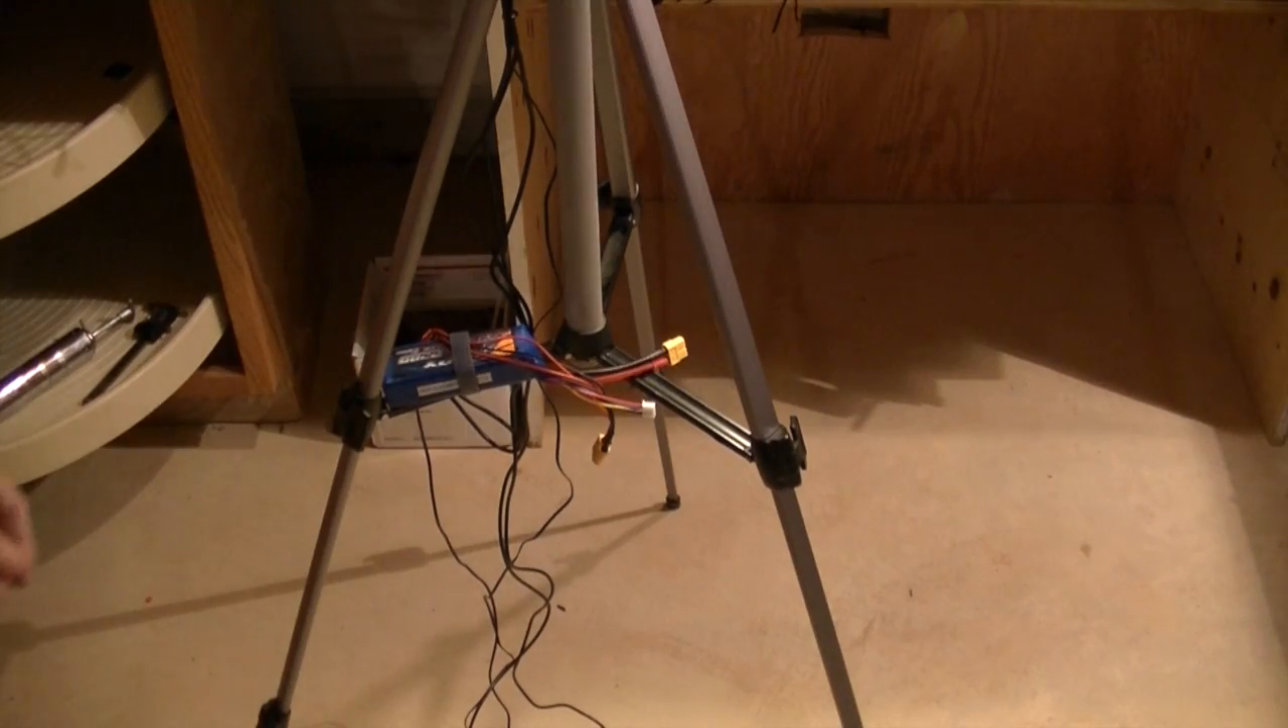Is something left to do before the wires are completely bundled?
Yes.